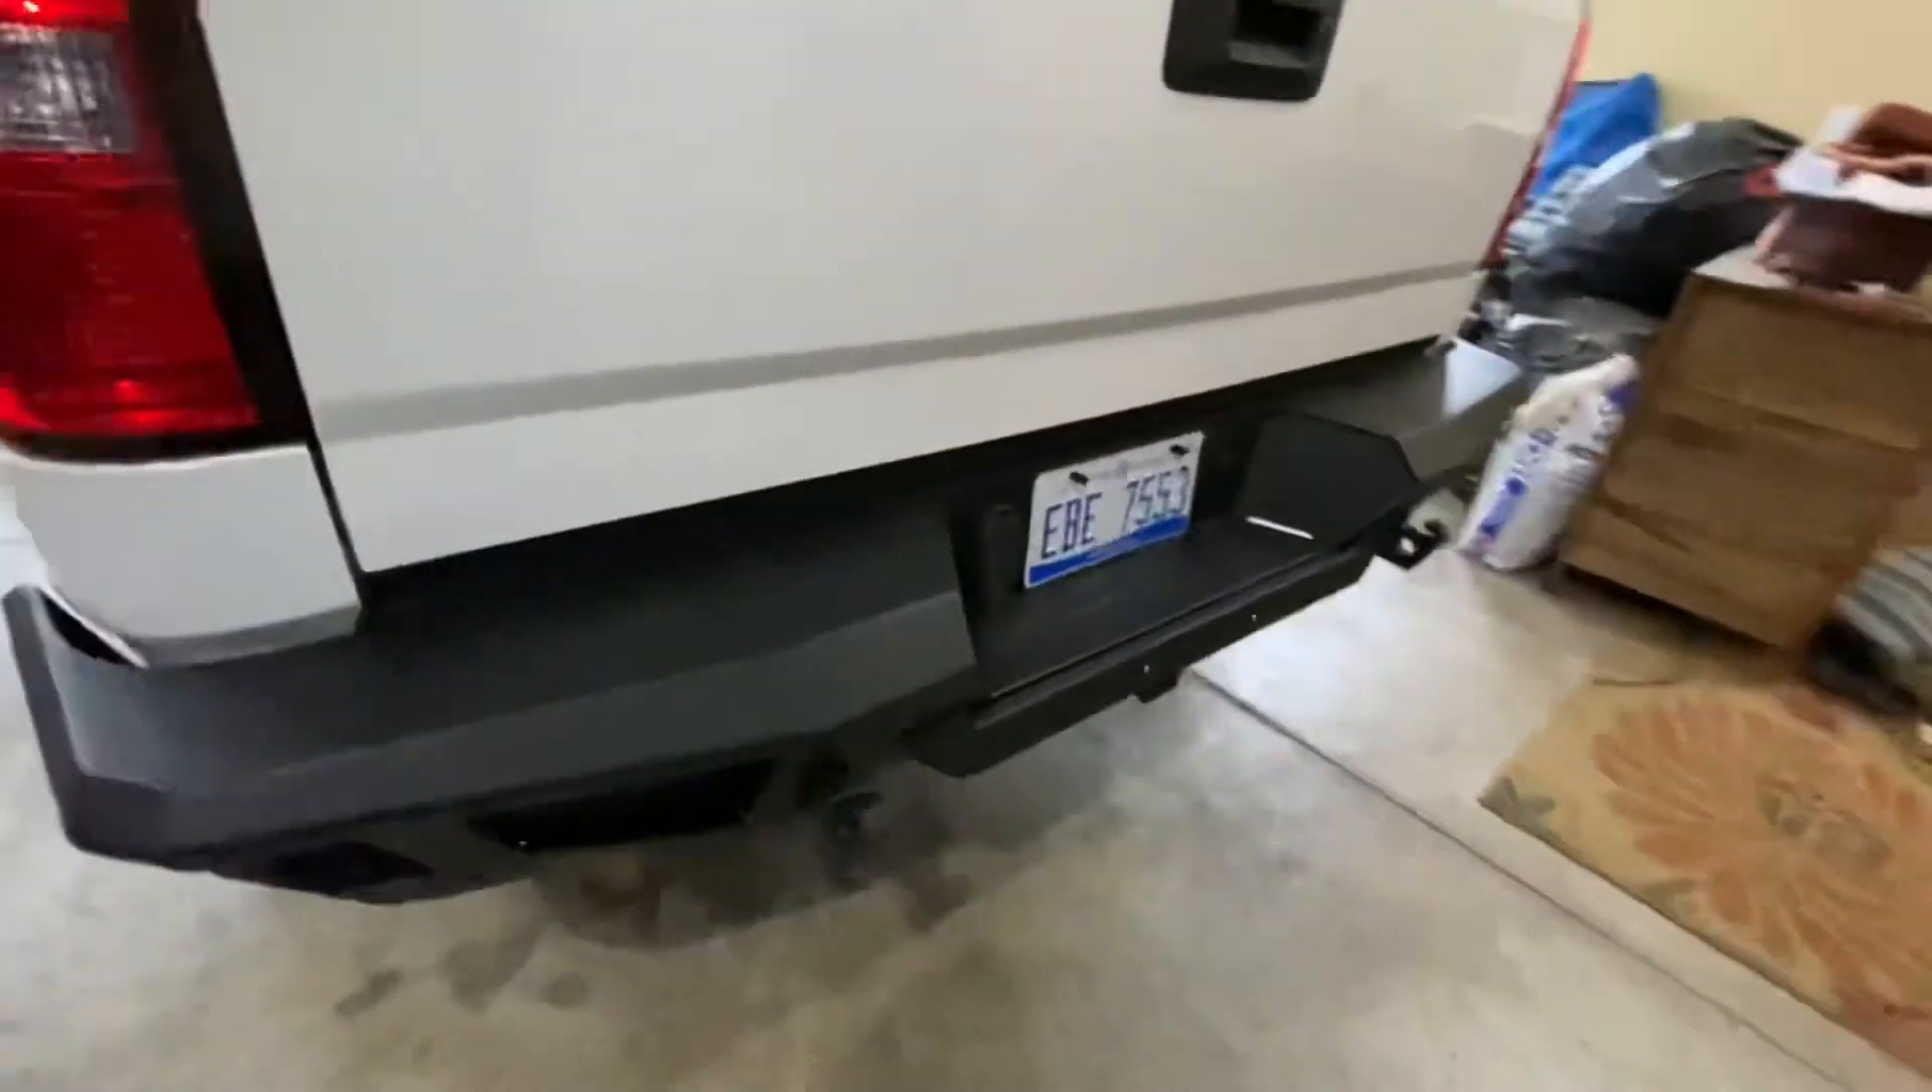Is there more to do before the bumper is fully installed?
No.